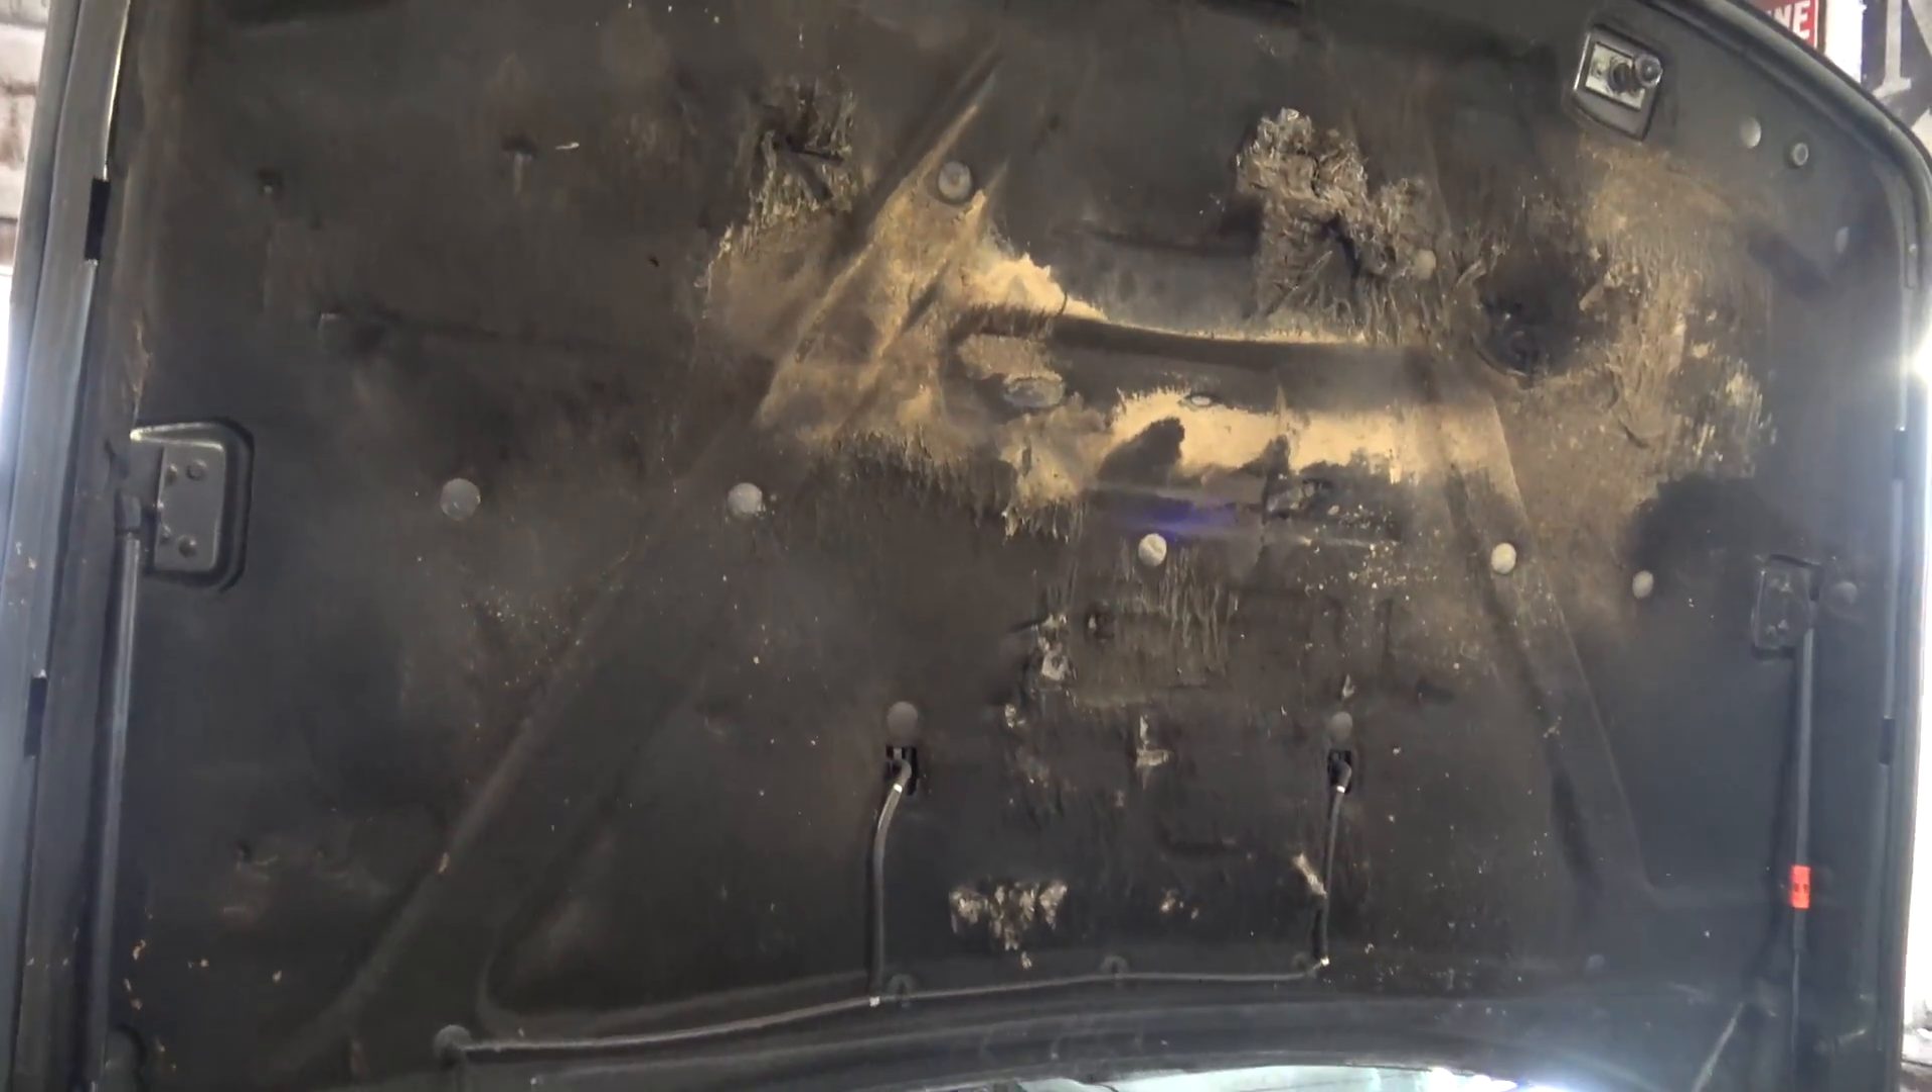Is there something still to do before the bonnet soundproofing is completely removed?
Yes.